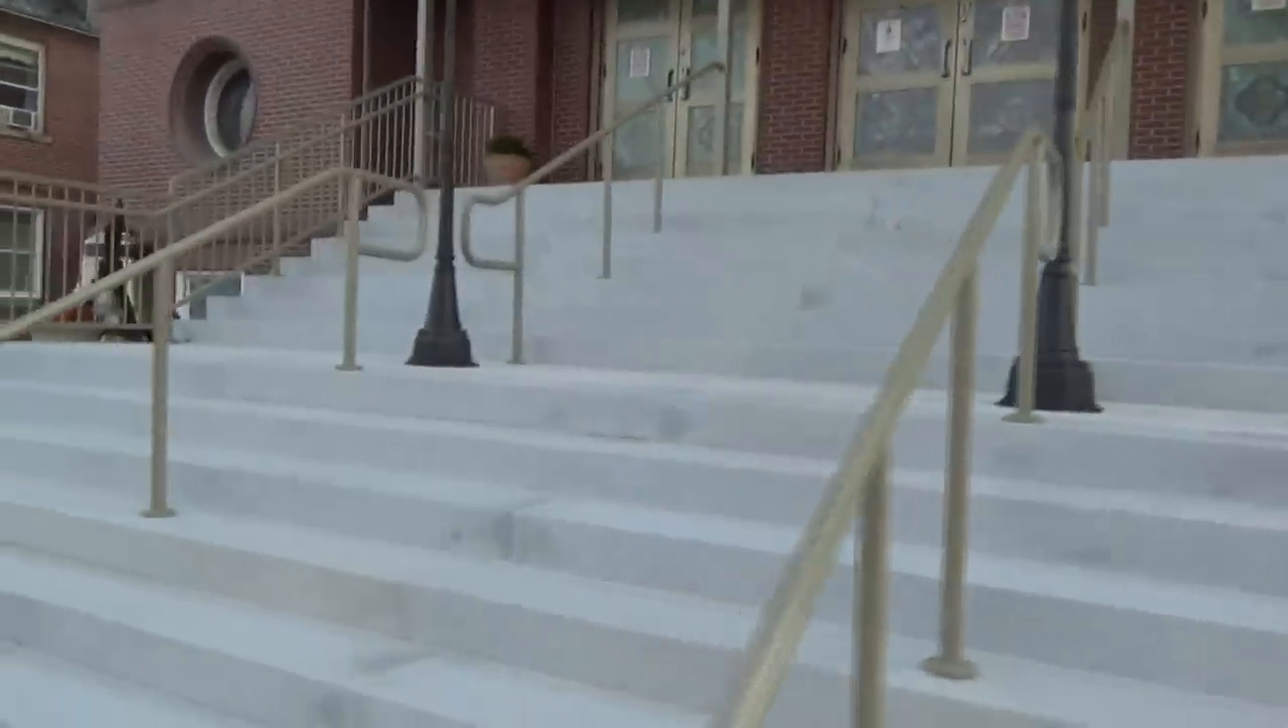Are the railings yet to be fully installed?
No.